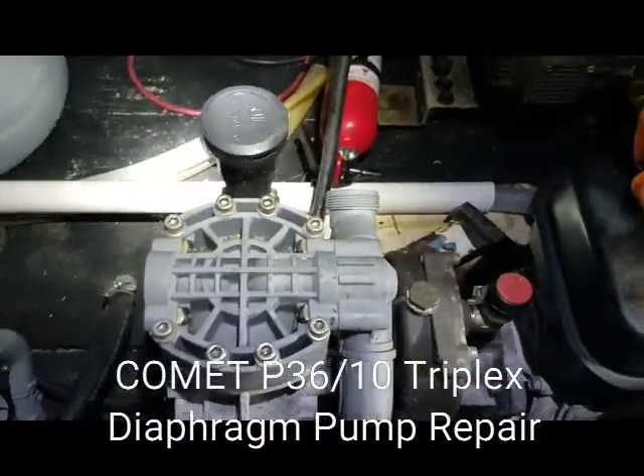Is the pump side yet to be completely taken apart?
Yes.